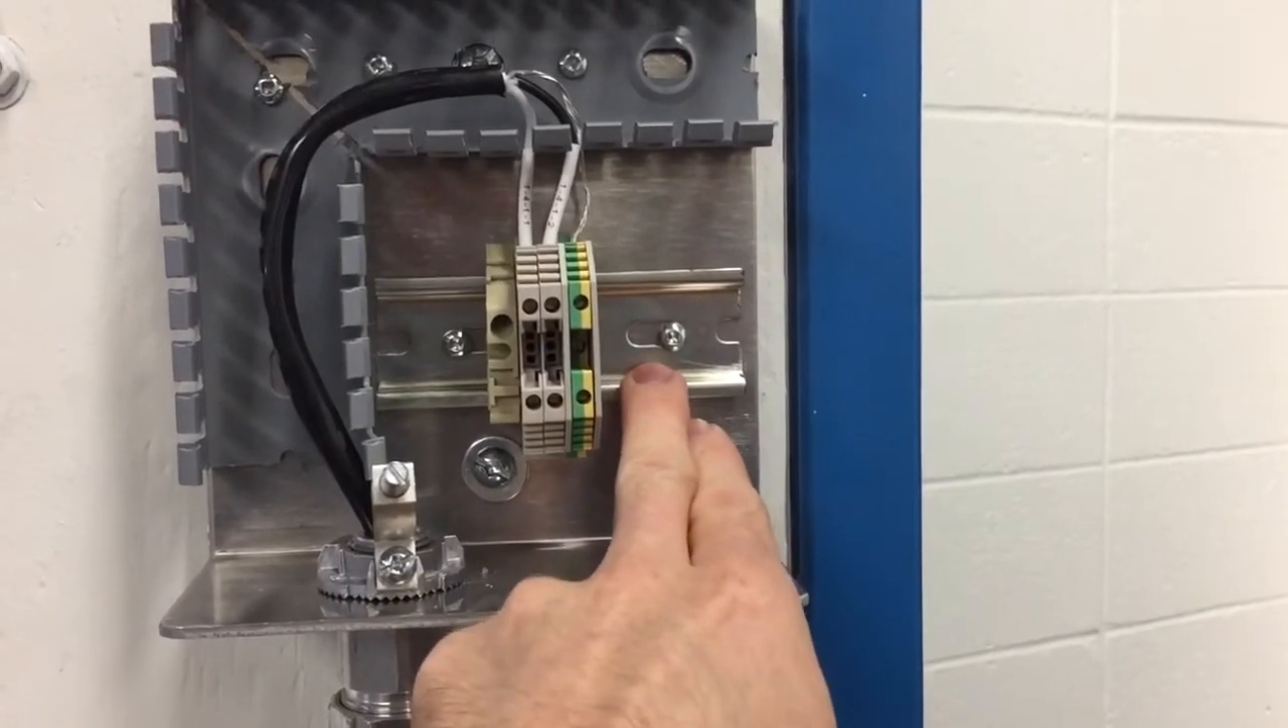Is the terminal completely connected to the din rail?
Yes.